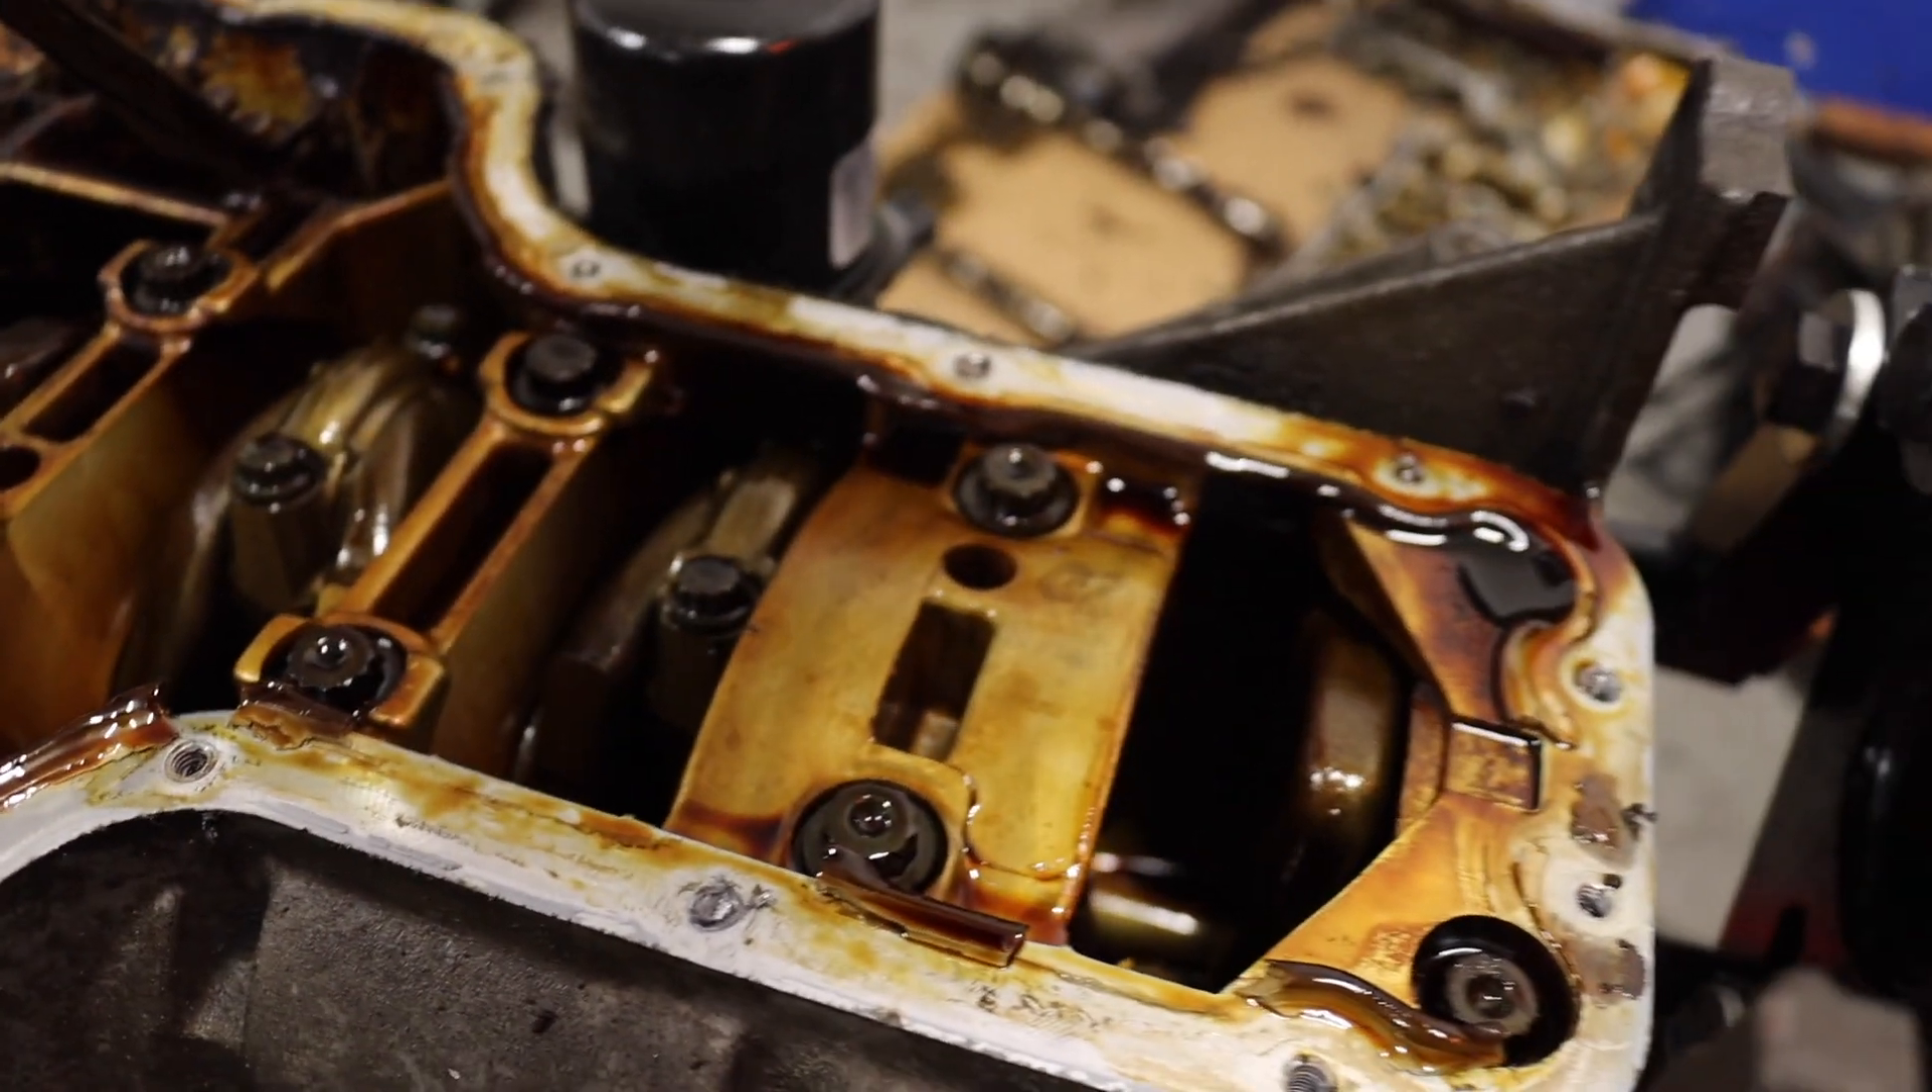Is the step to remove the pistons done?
No.